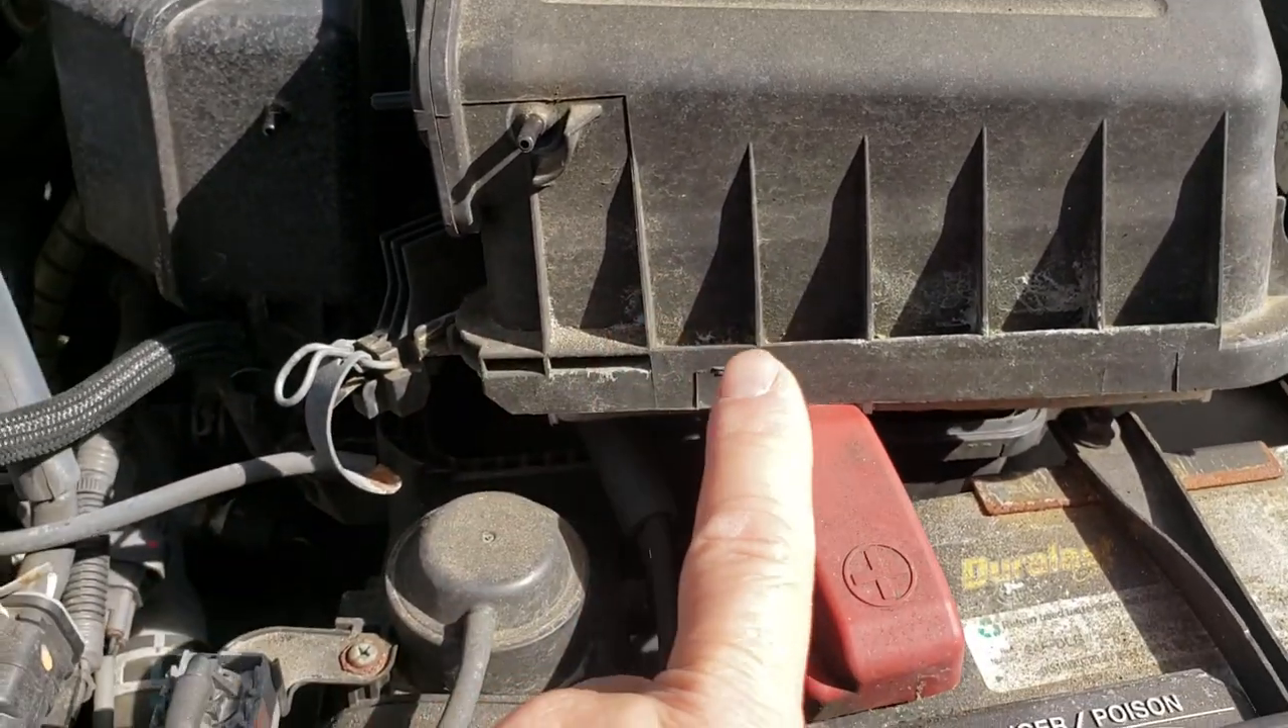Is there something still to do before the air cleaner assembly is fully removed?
Yes.